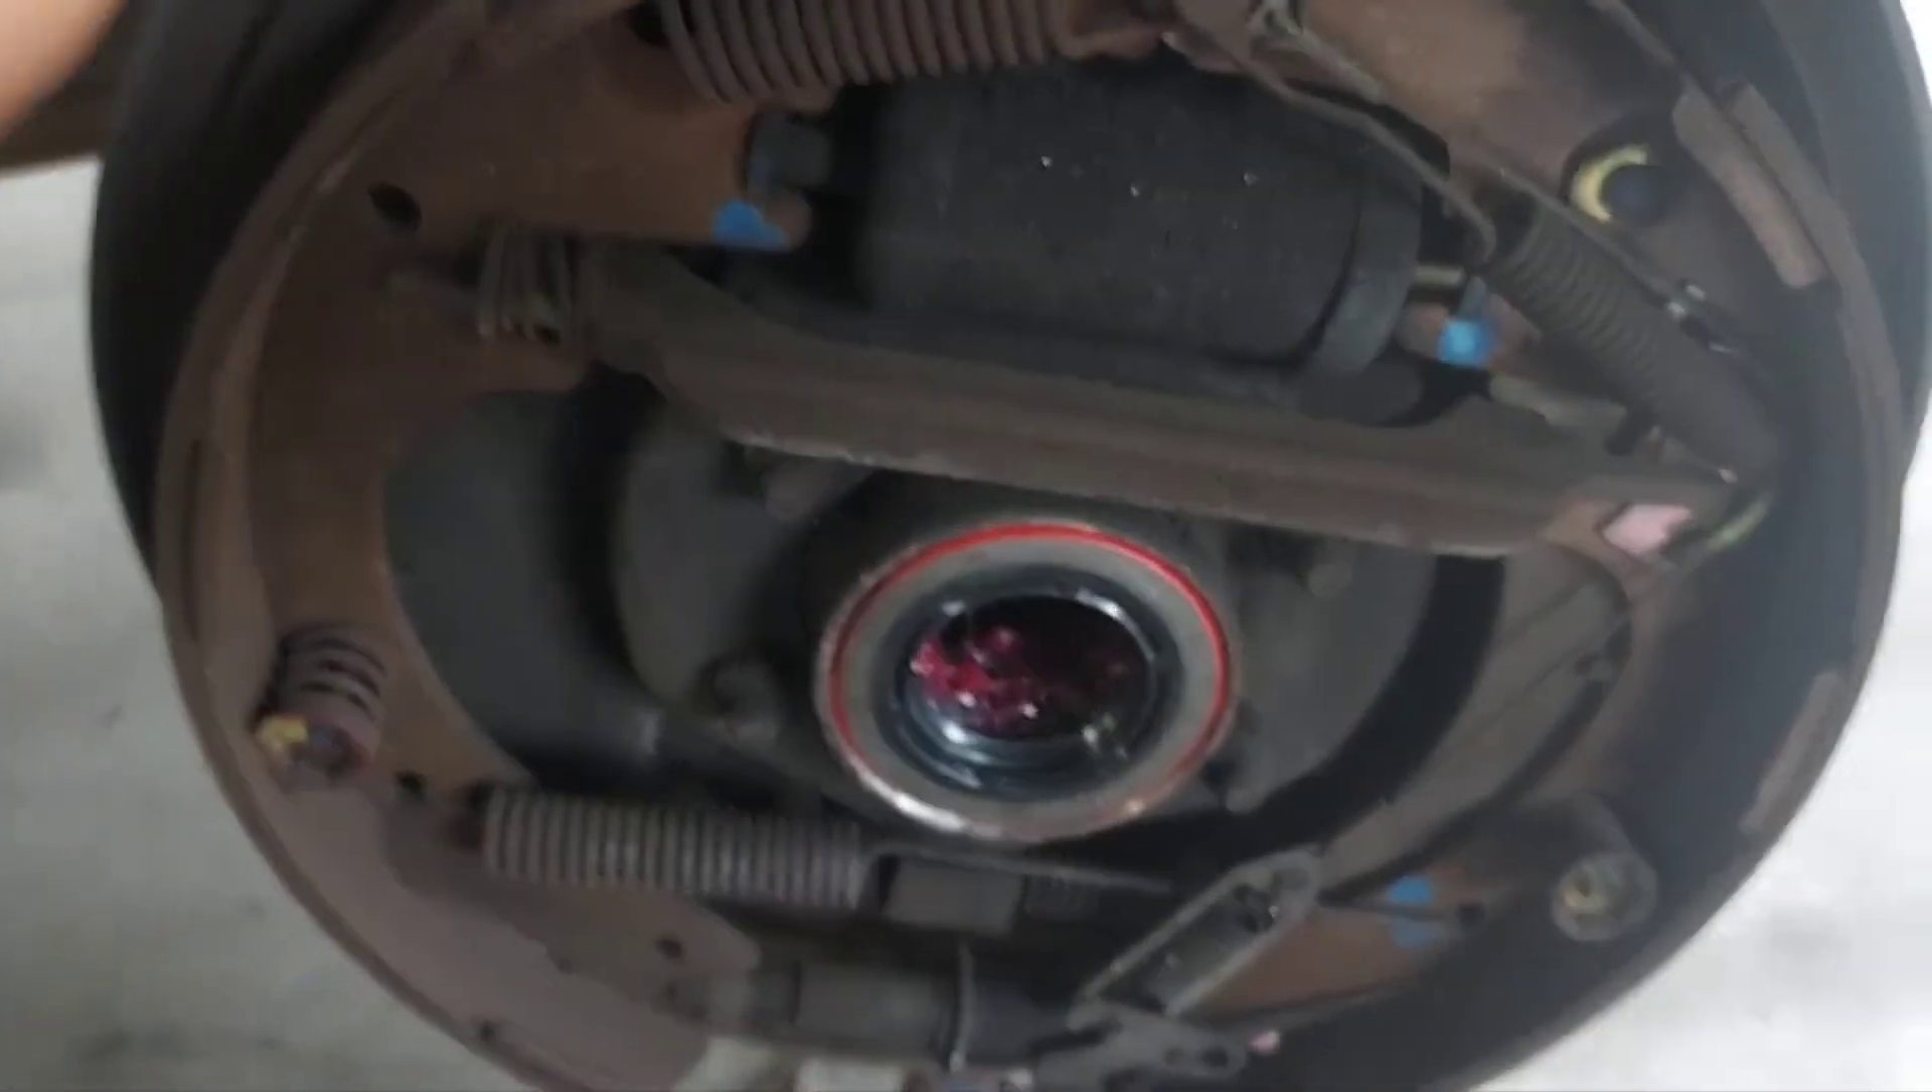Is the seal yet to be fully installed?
No.